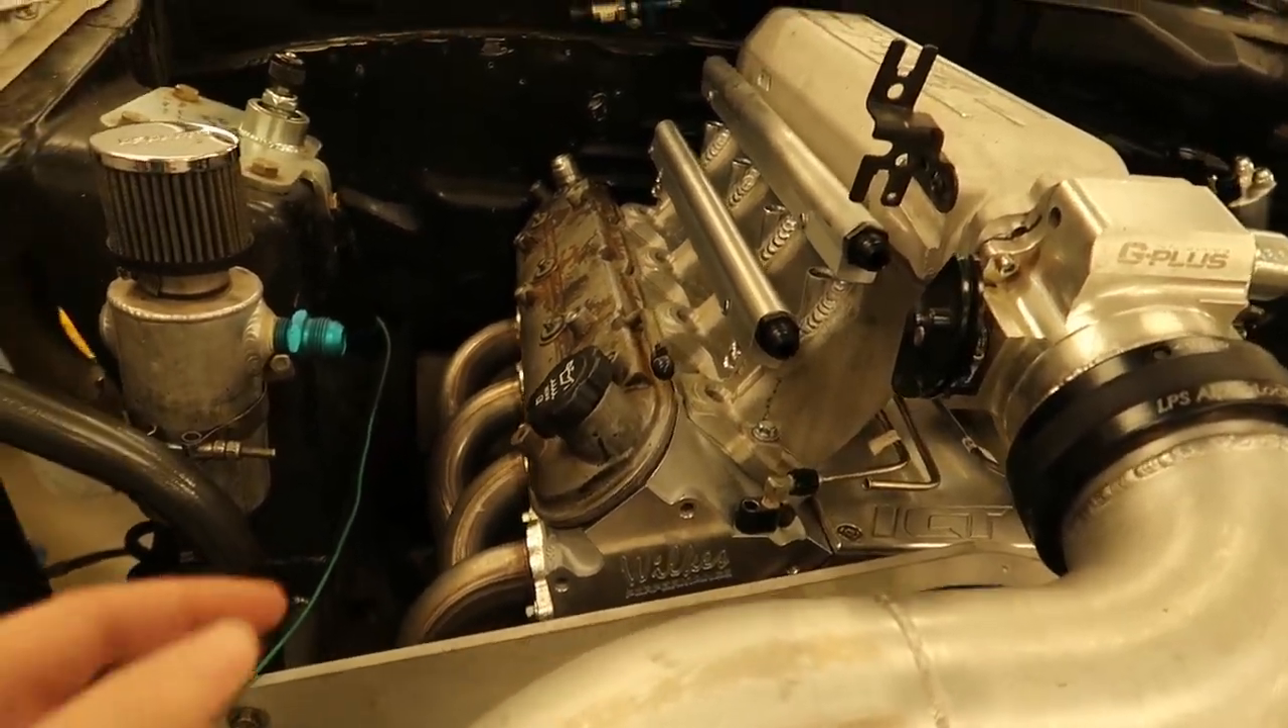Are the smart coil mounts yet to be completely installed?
Yes.